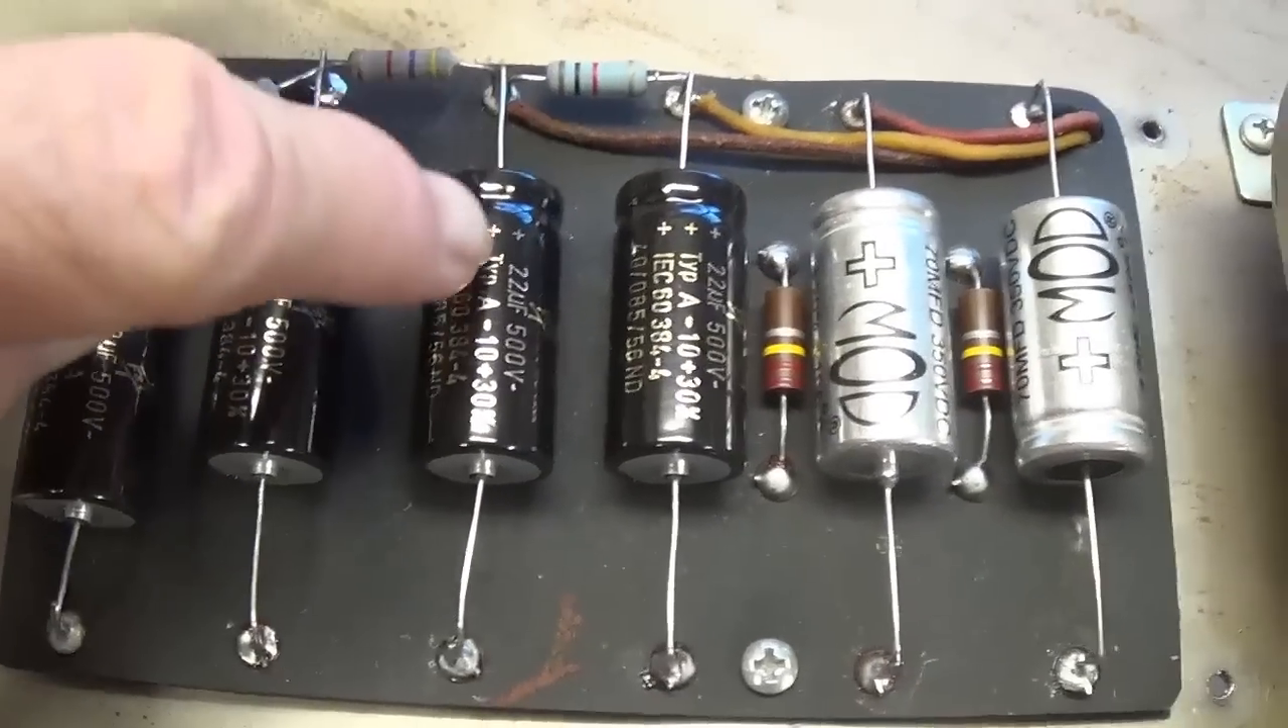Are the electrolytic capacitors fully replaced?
Yes.